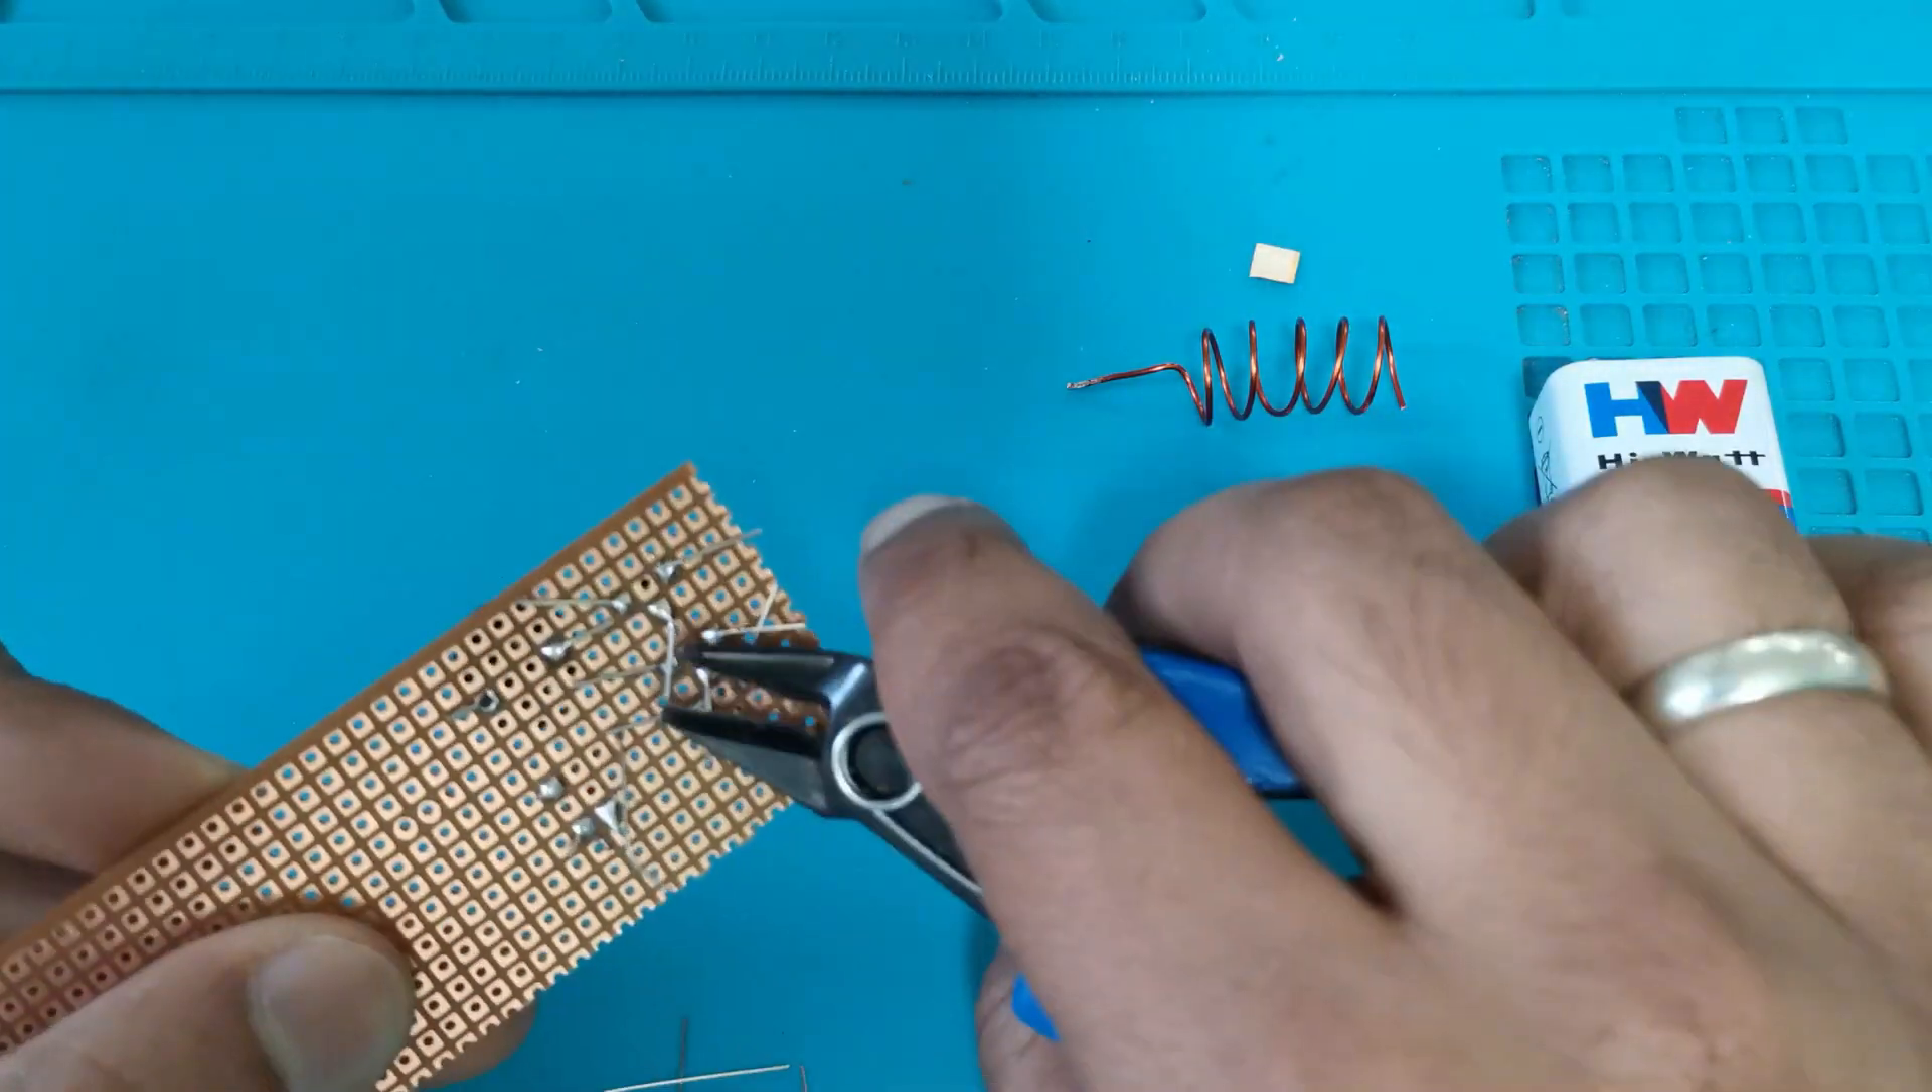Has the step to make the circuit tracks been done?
No.